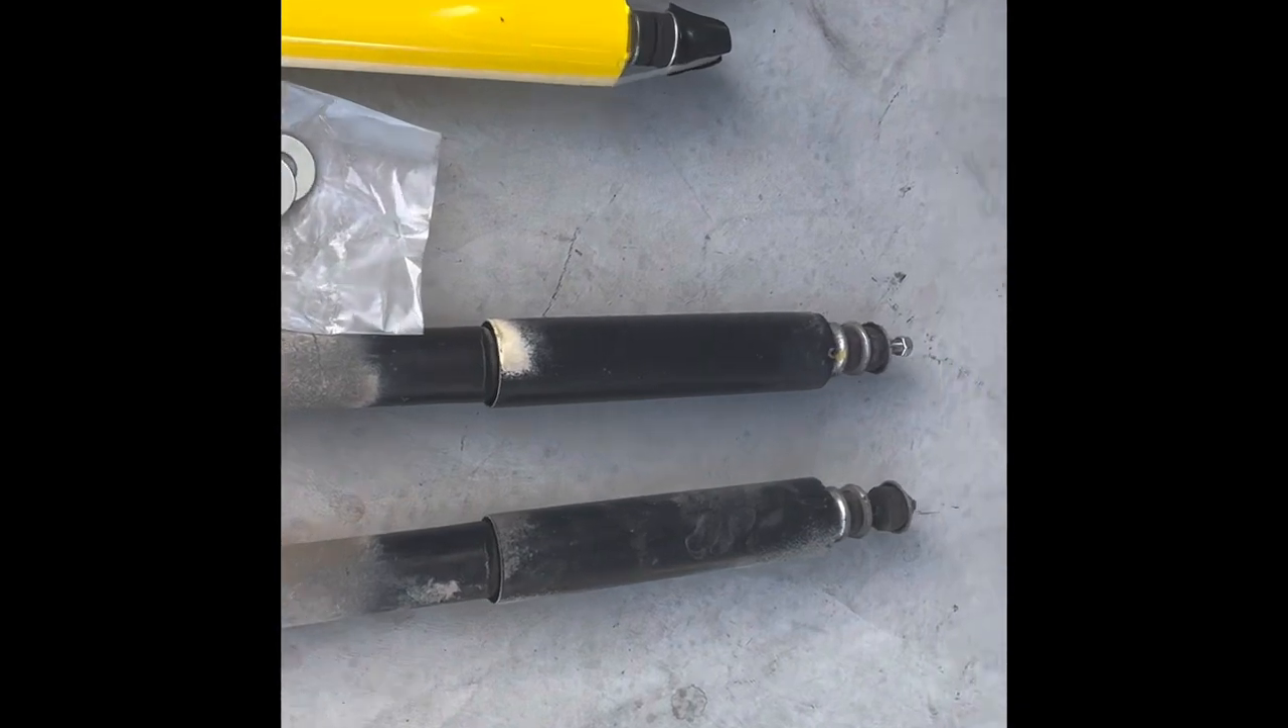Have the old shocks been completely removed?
Yes.